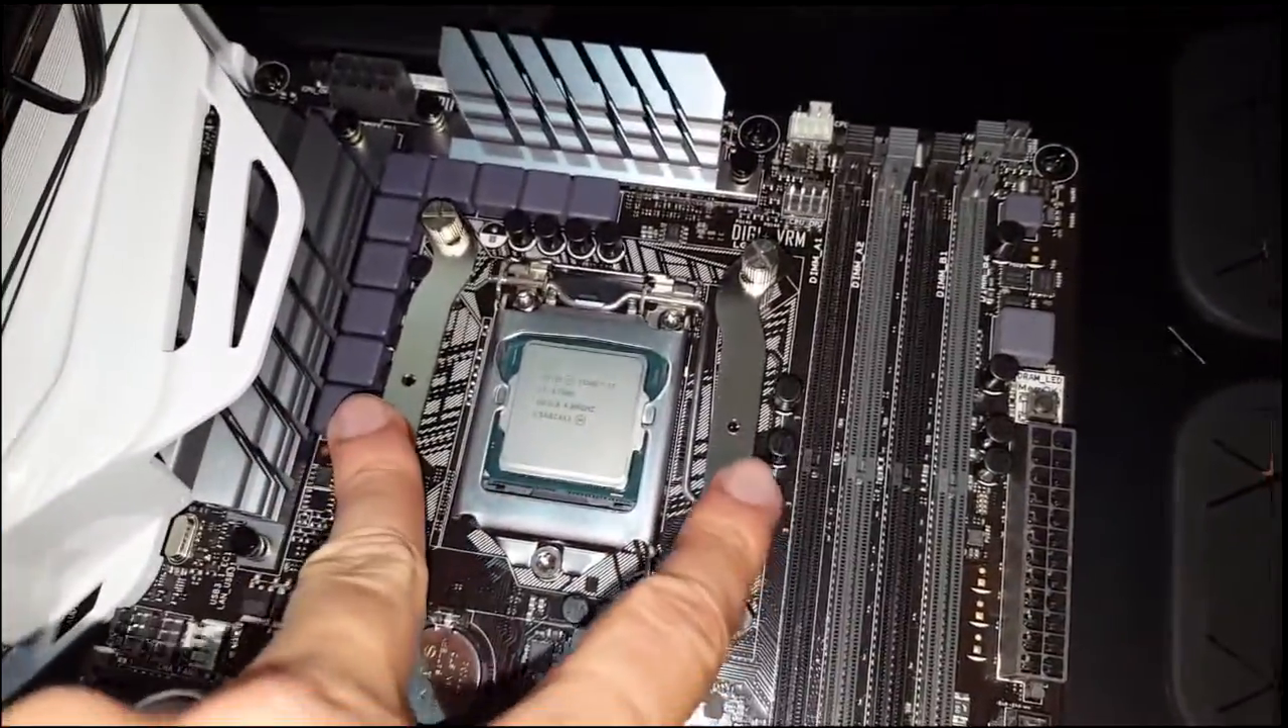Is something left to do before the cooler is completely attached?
Yes.